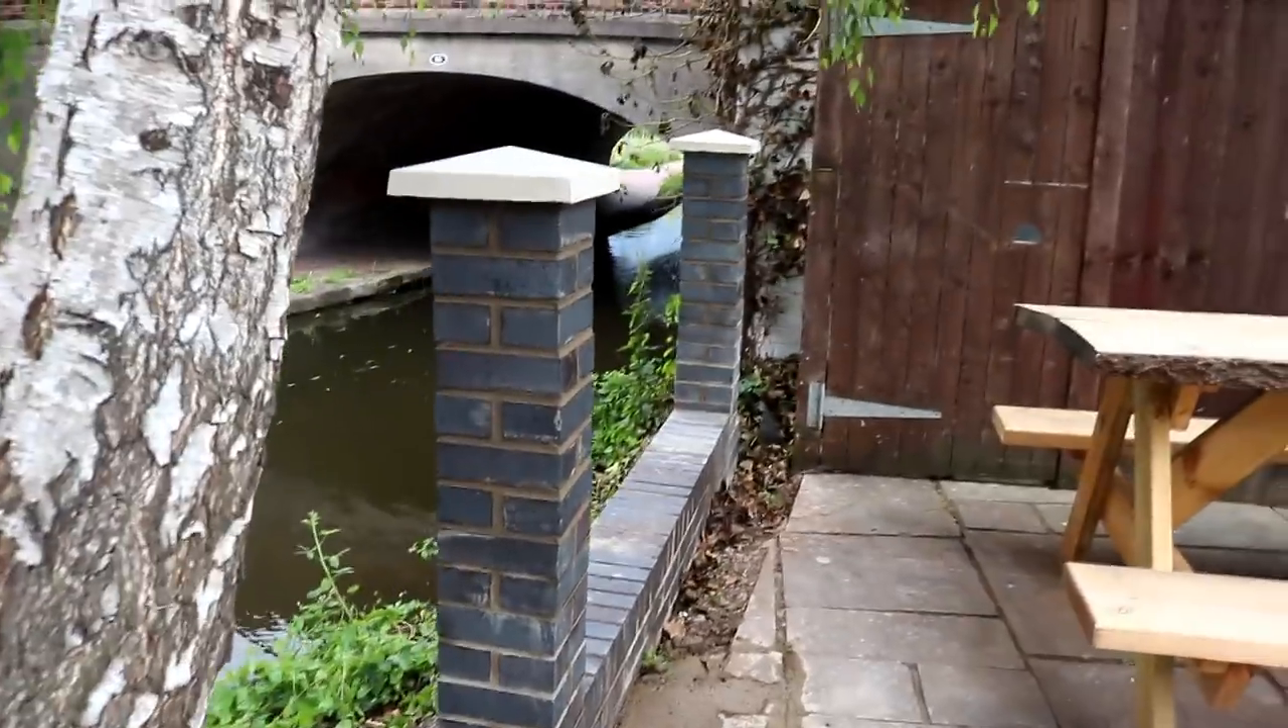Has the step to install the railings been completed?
No.